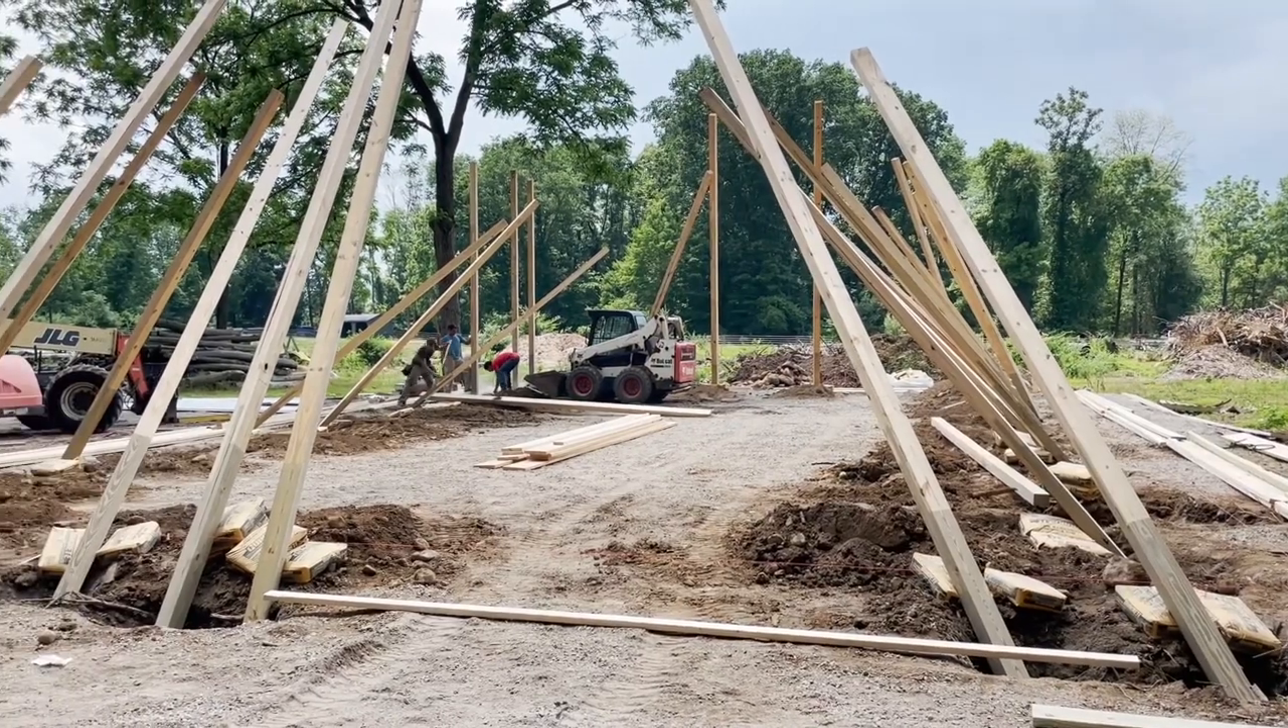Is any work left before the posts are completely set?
Yes.